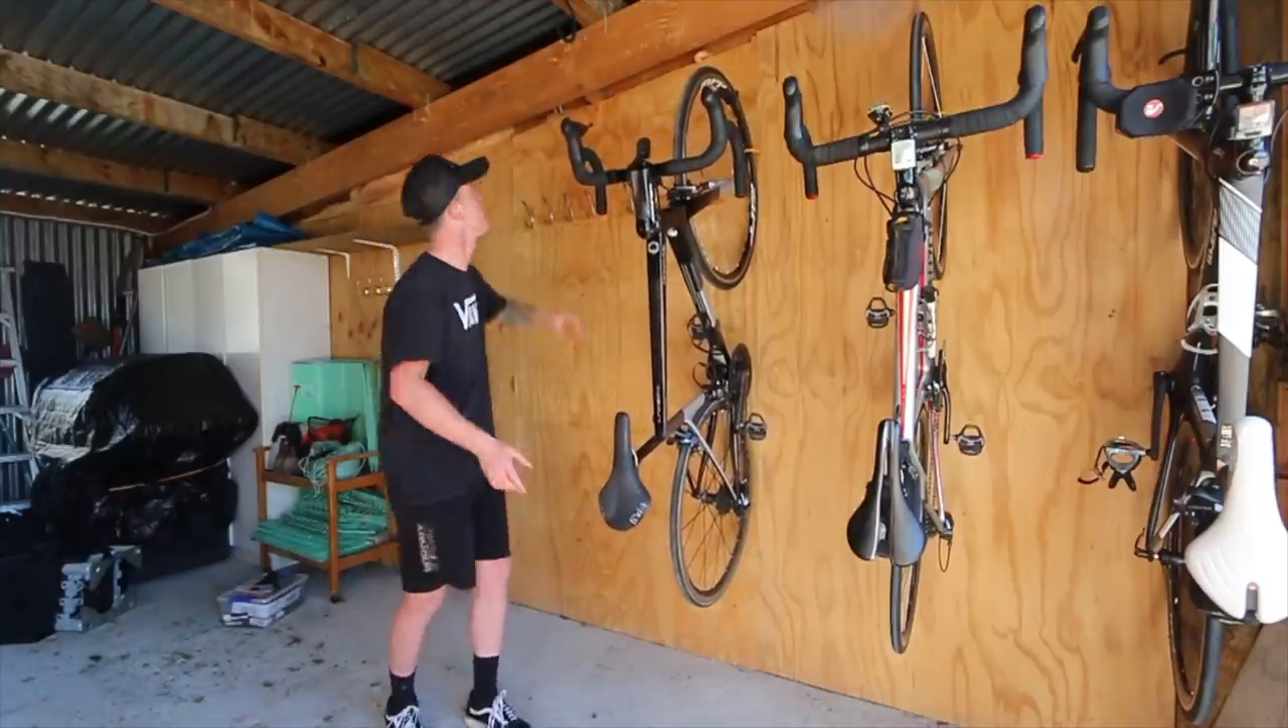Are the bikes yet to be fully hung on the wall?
No.